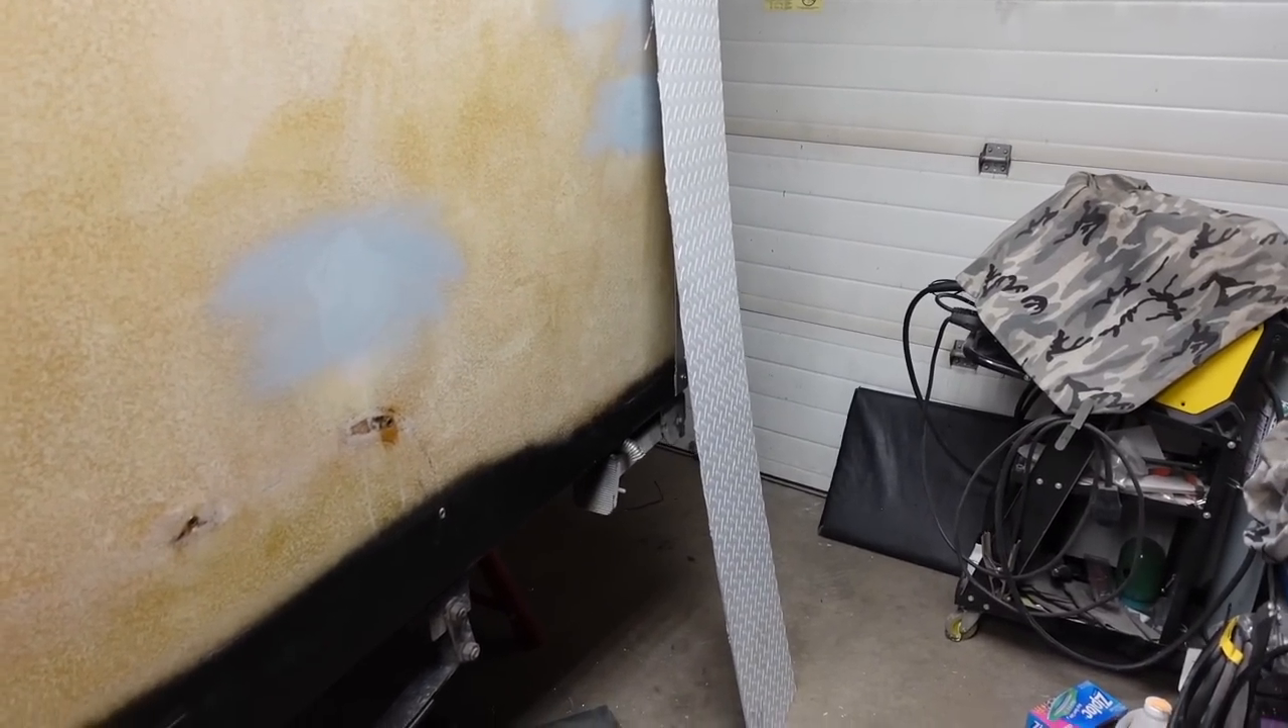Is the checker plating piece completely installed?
No.